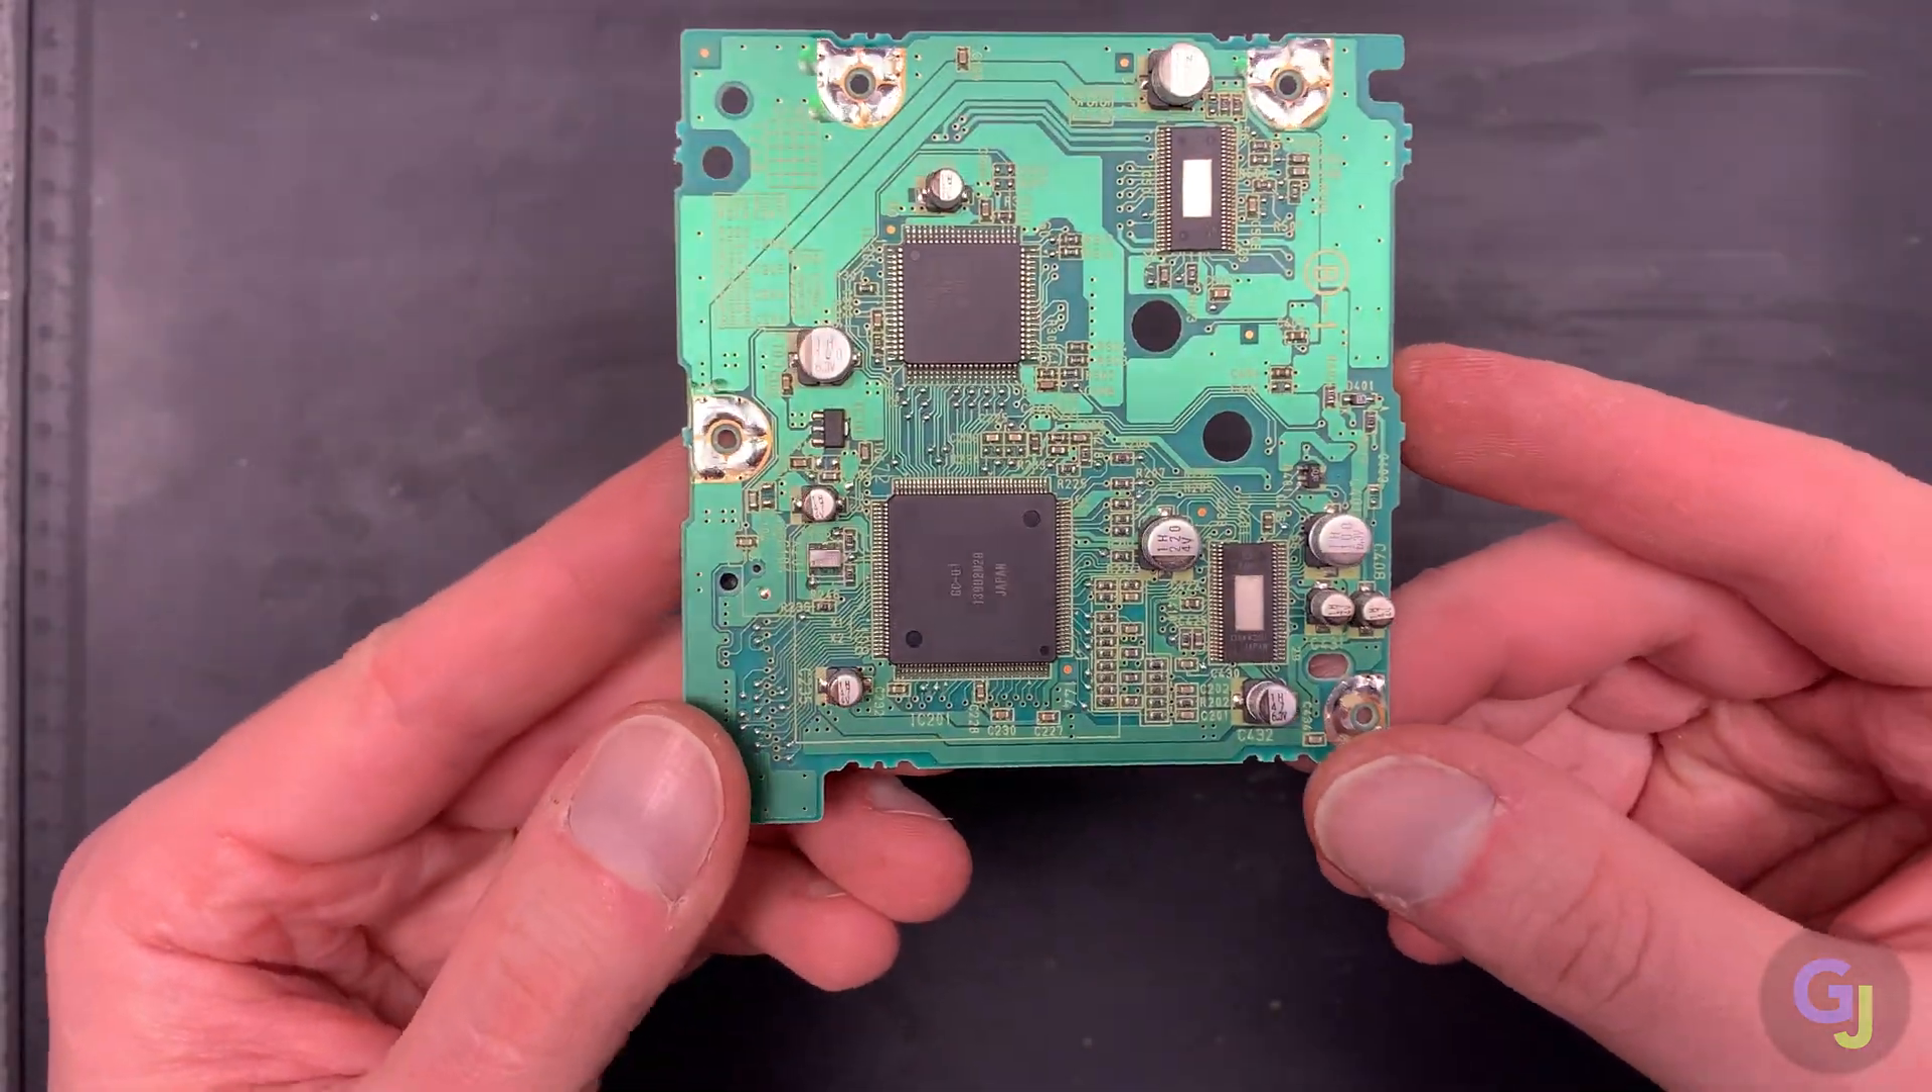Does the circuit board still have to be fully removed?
No.